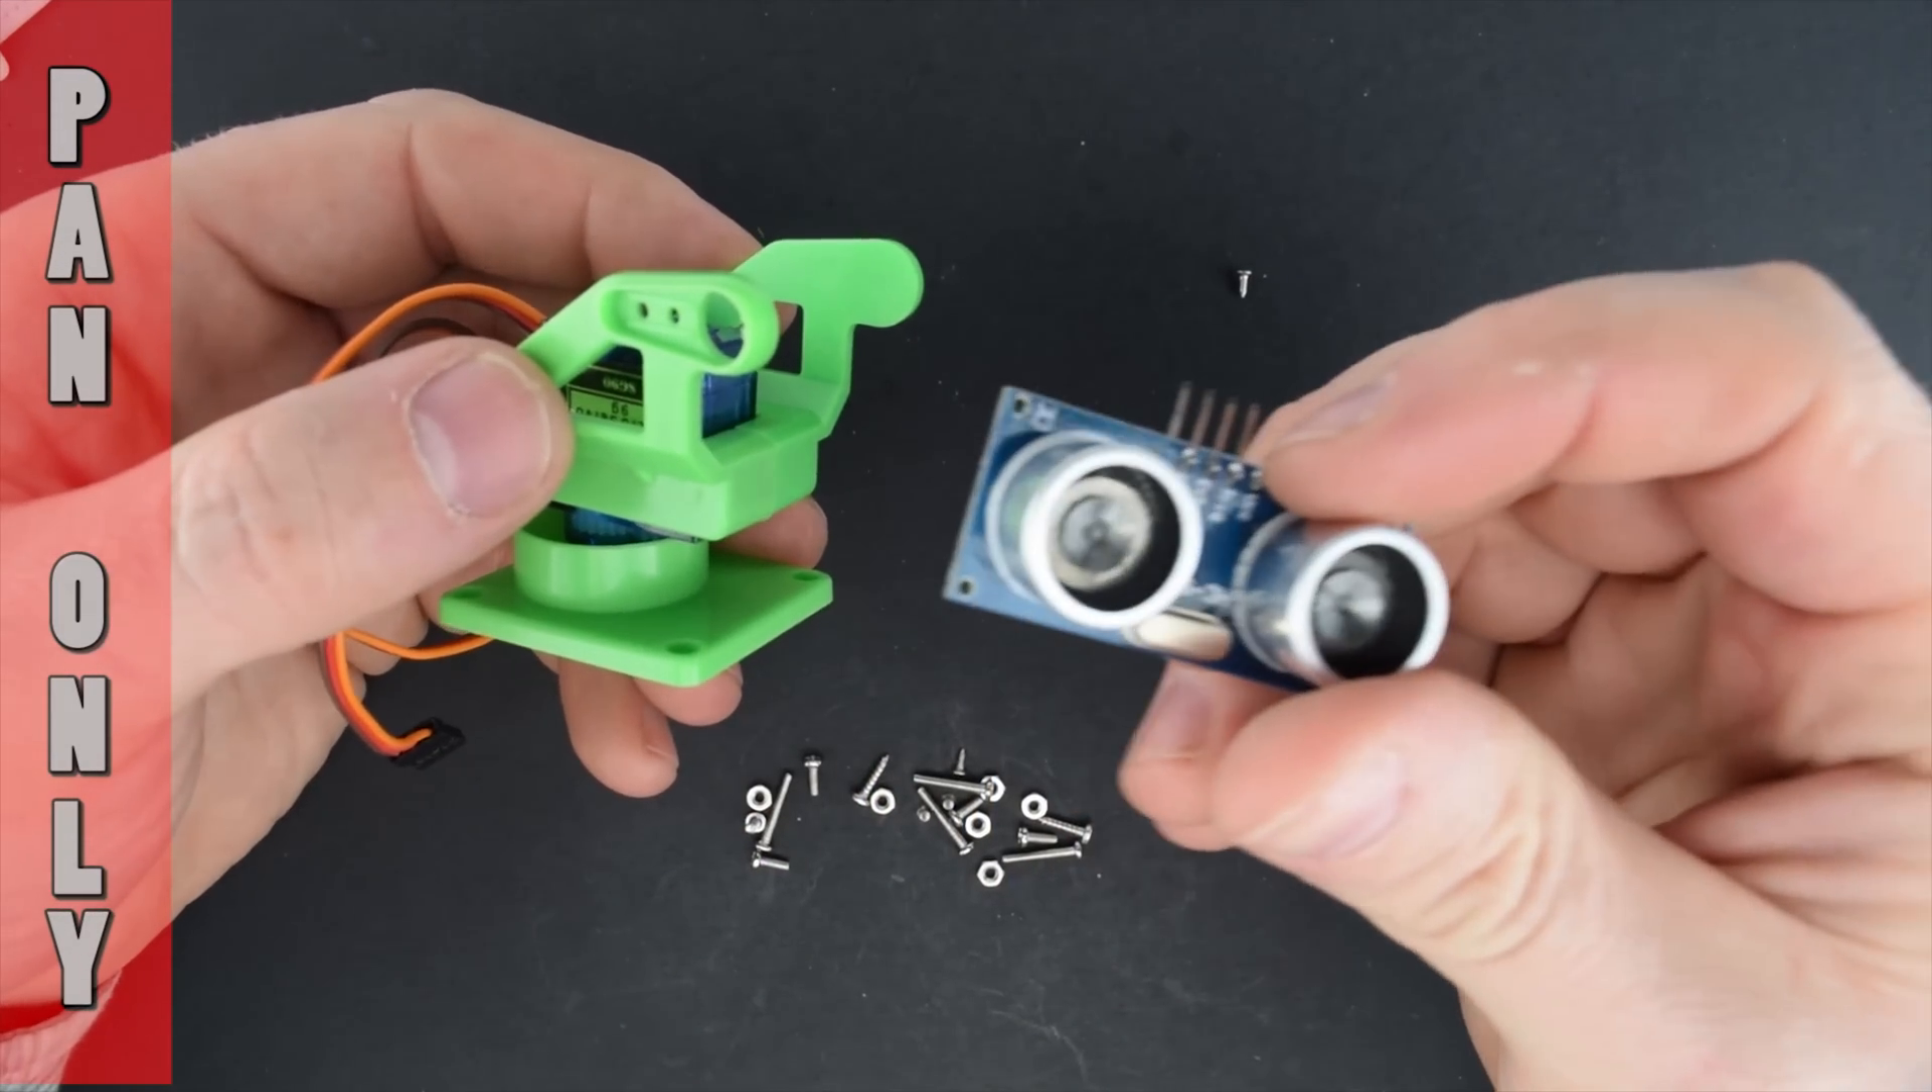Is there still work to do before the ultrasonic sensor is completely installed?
Yes.